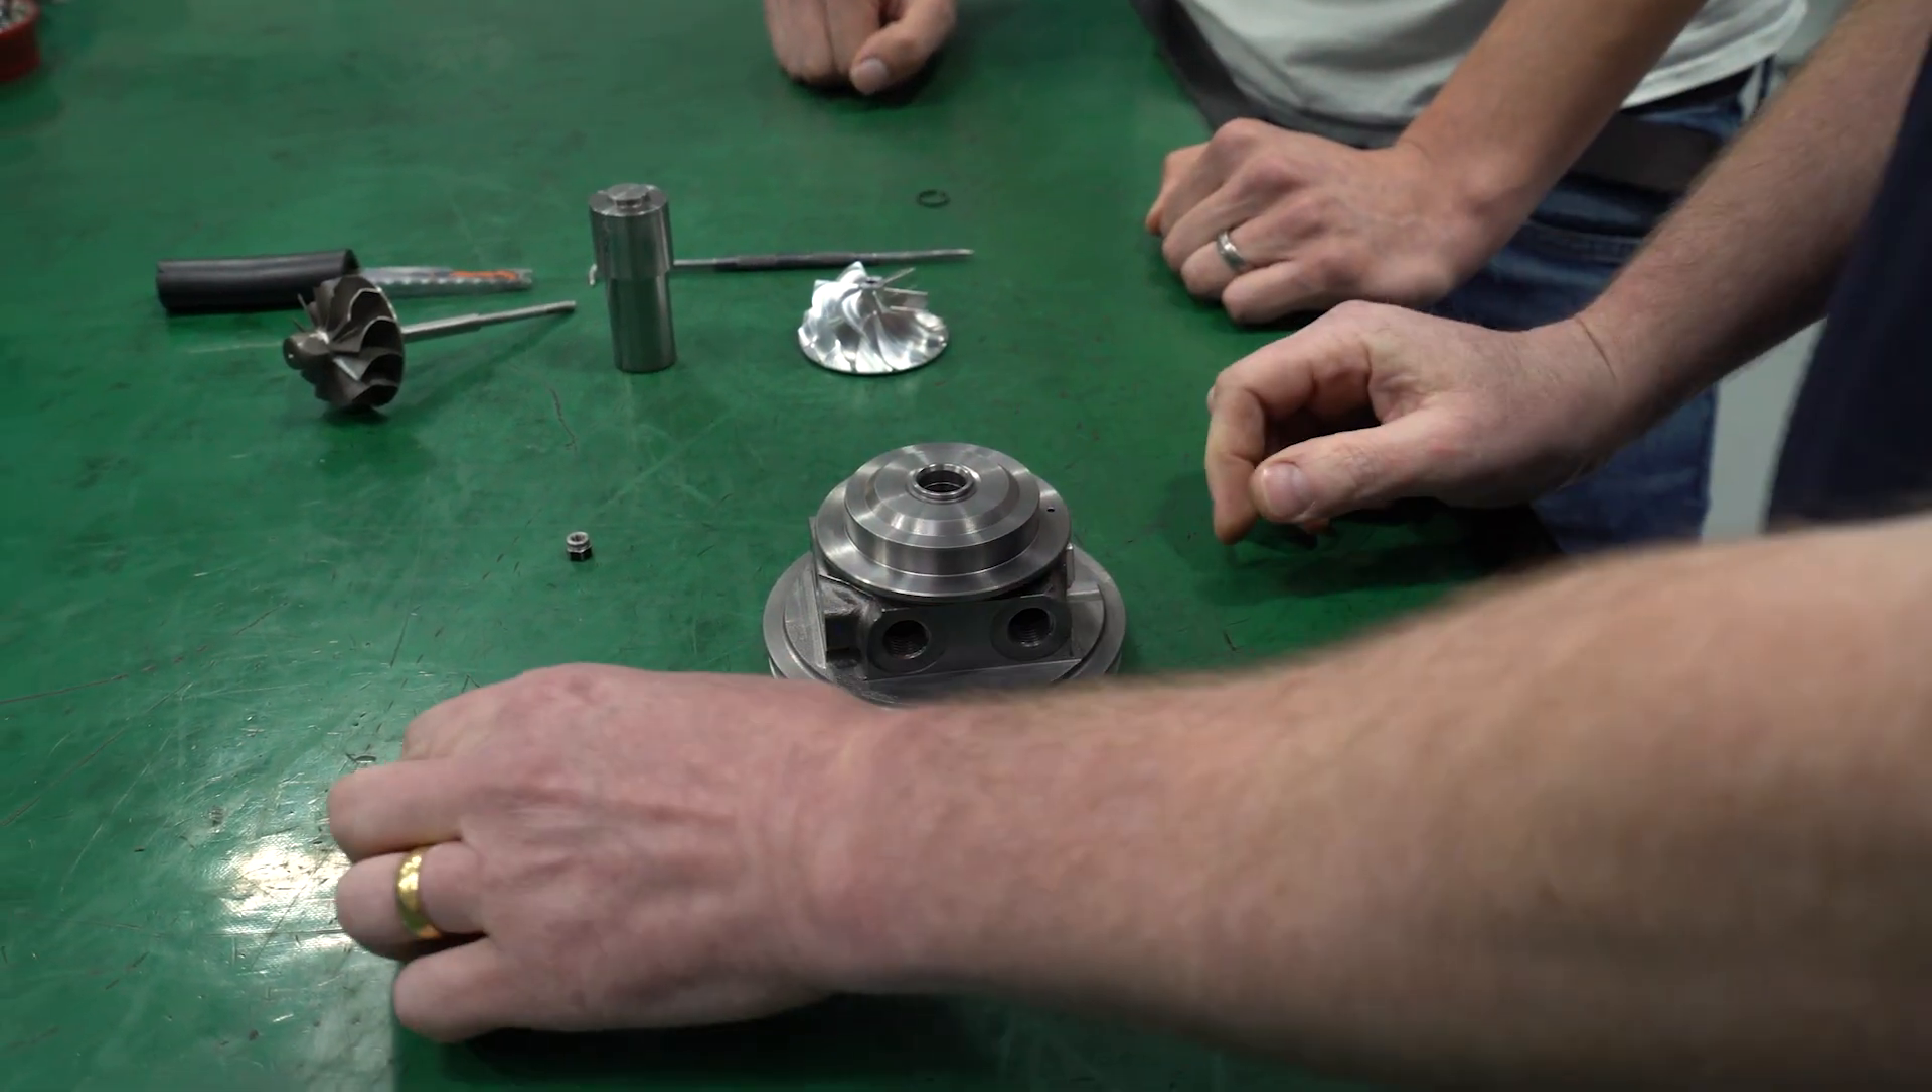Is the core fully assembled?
No.